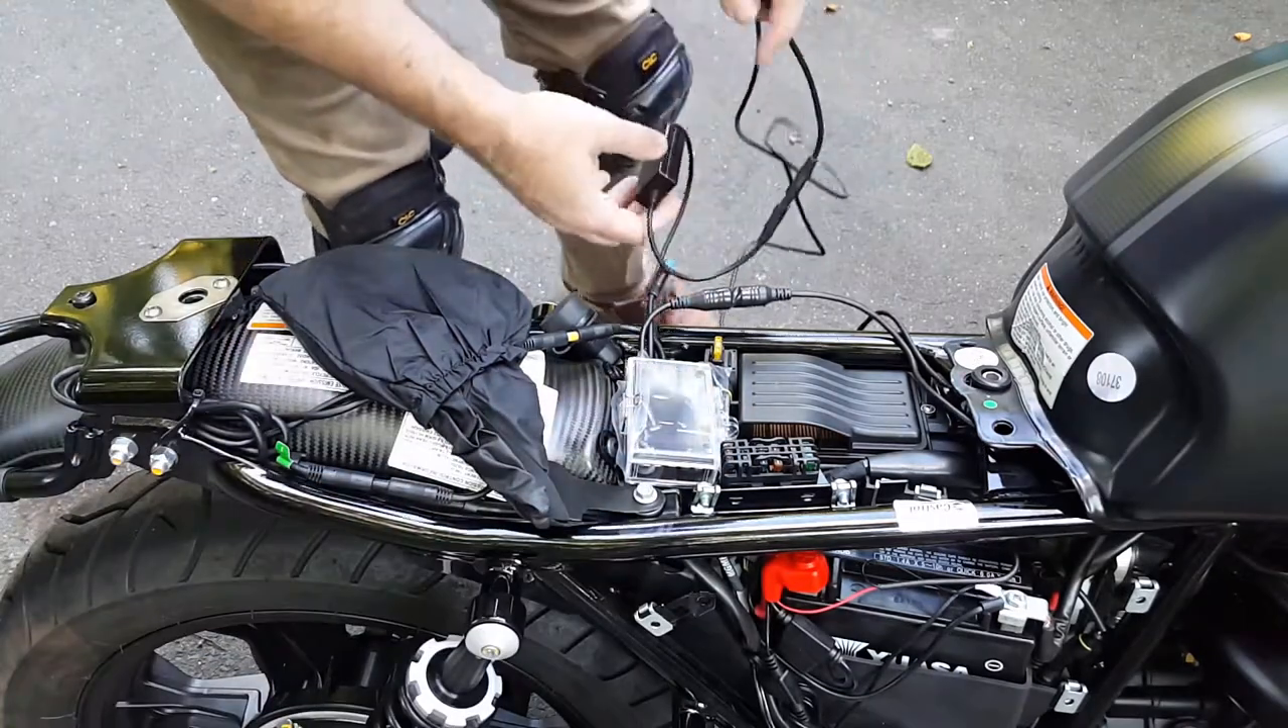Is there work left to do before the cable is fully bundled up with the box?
Yes.